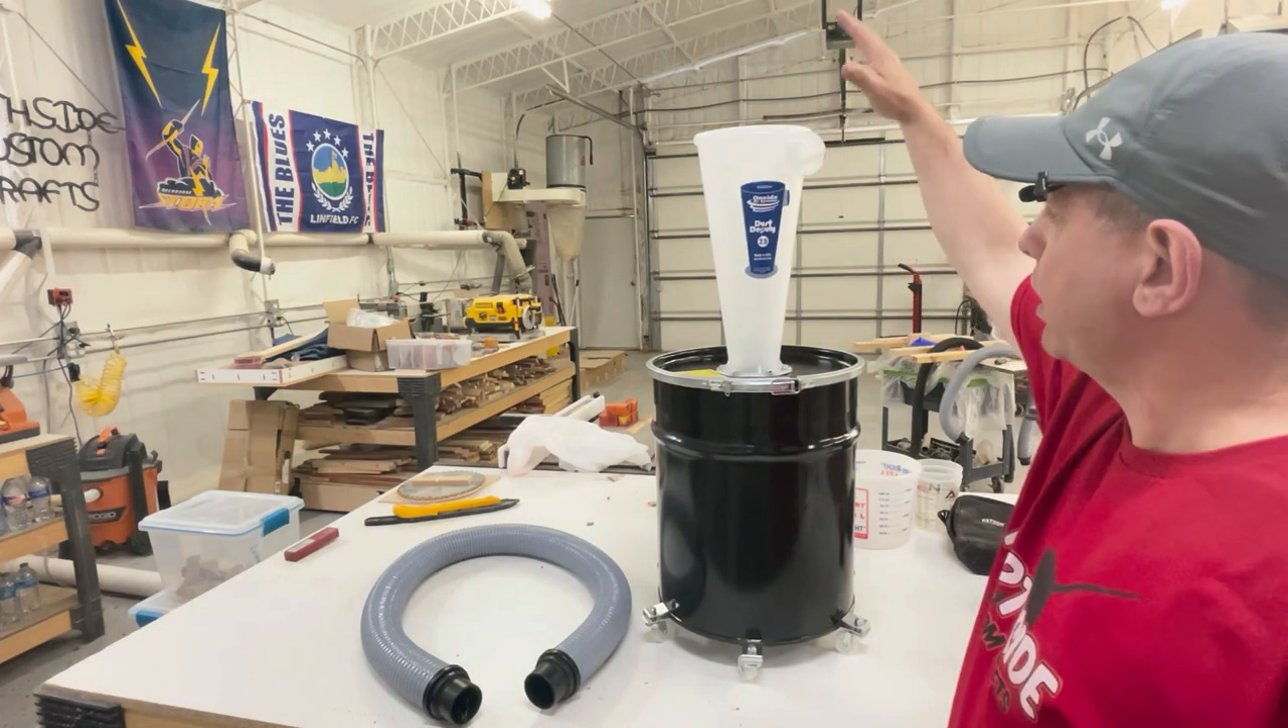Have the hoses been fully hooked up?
No.